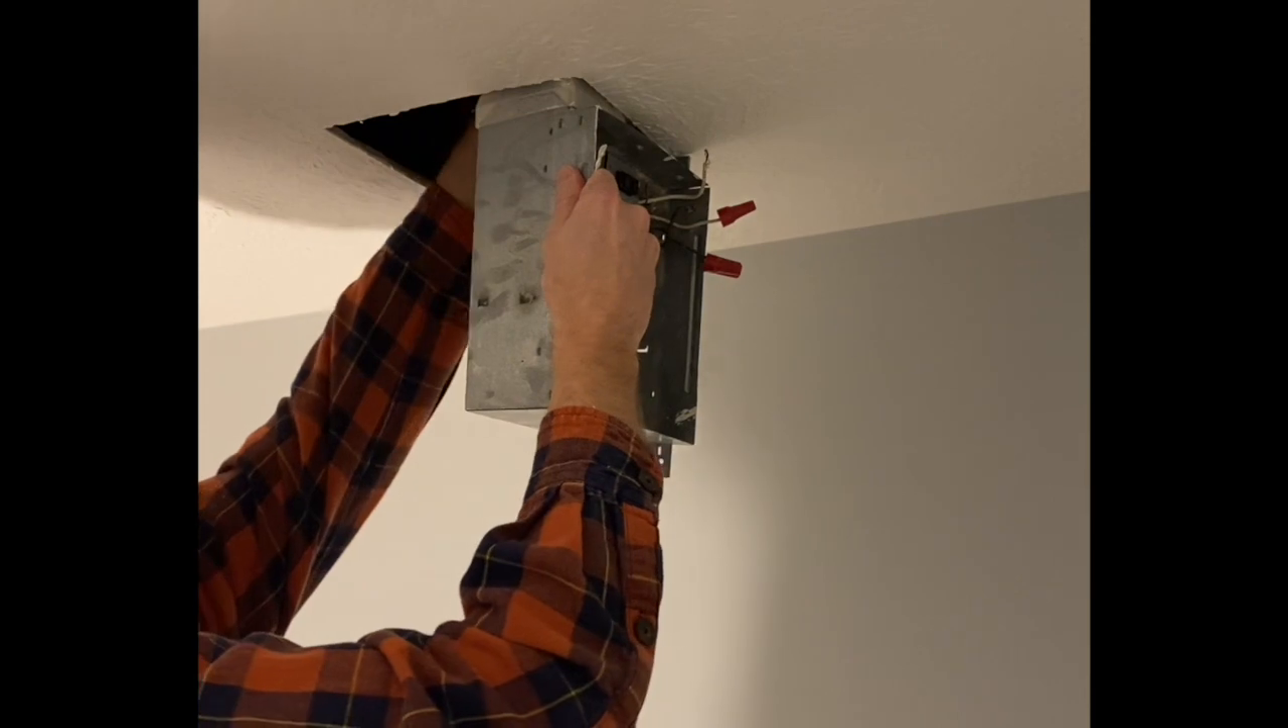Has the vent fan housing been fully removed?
No.